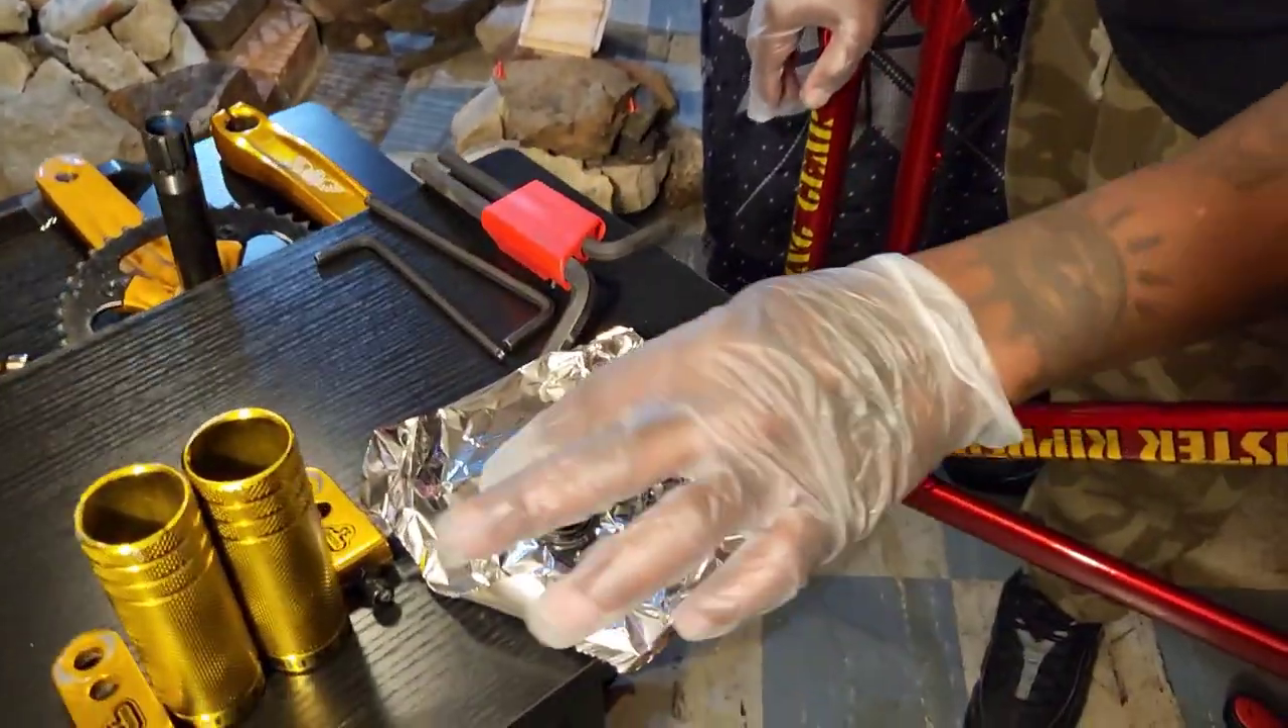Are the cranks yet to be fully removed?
No.